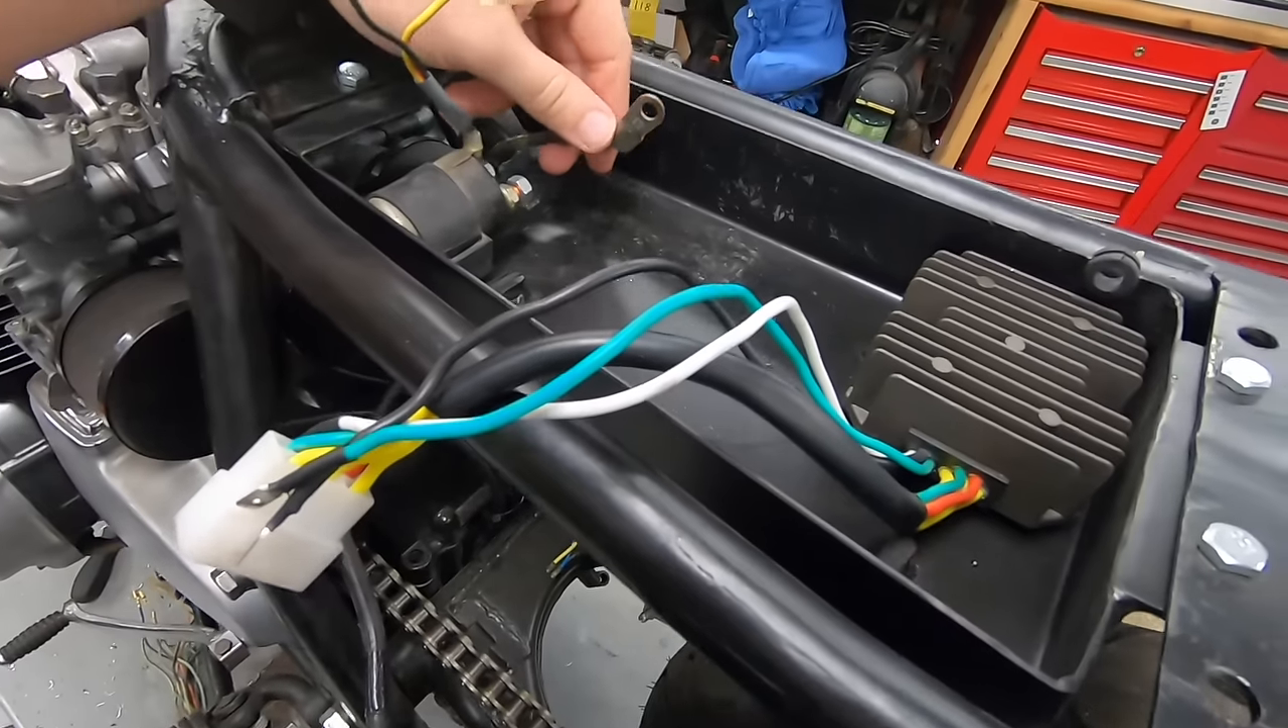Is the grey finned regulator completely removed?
No.